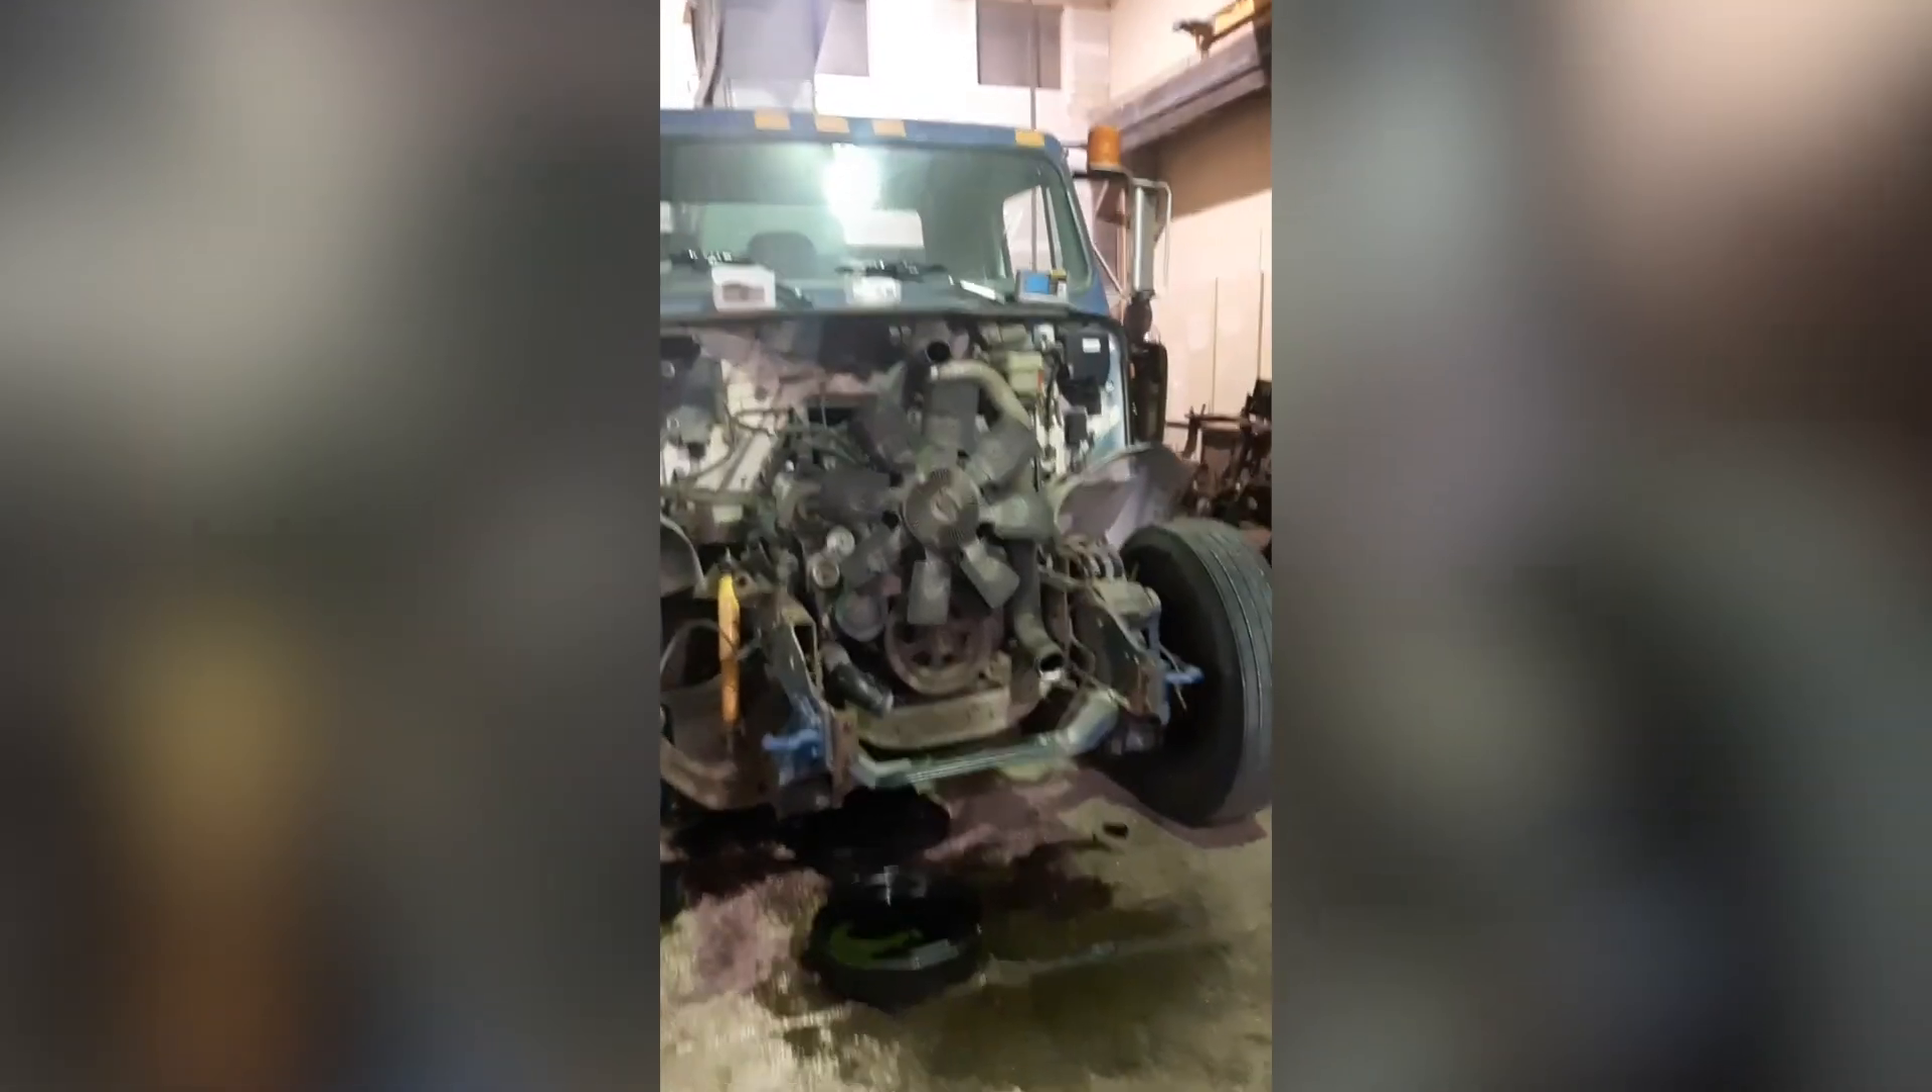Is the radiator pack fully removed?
Yes.